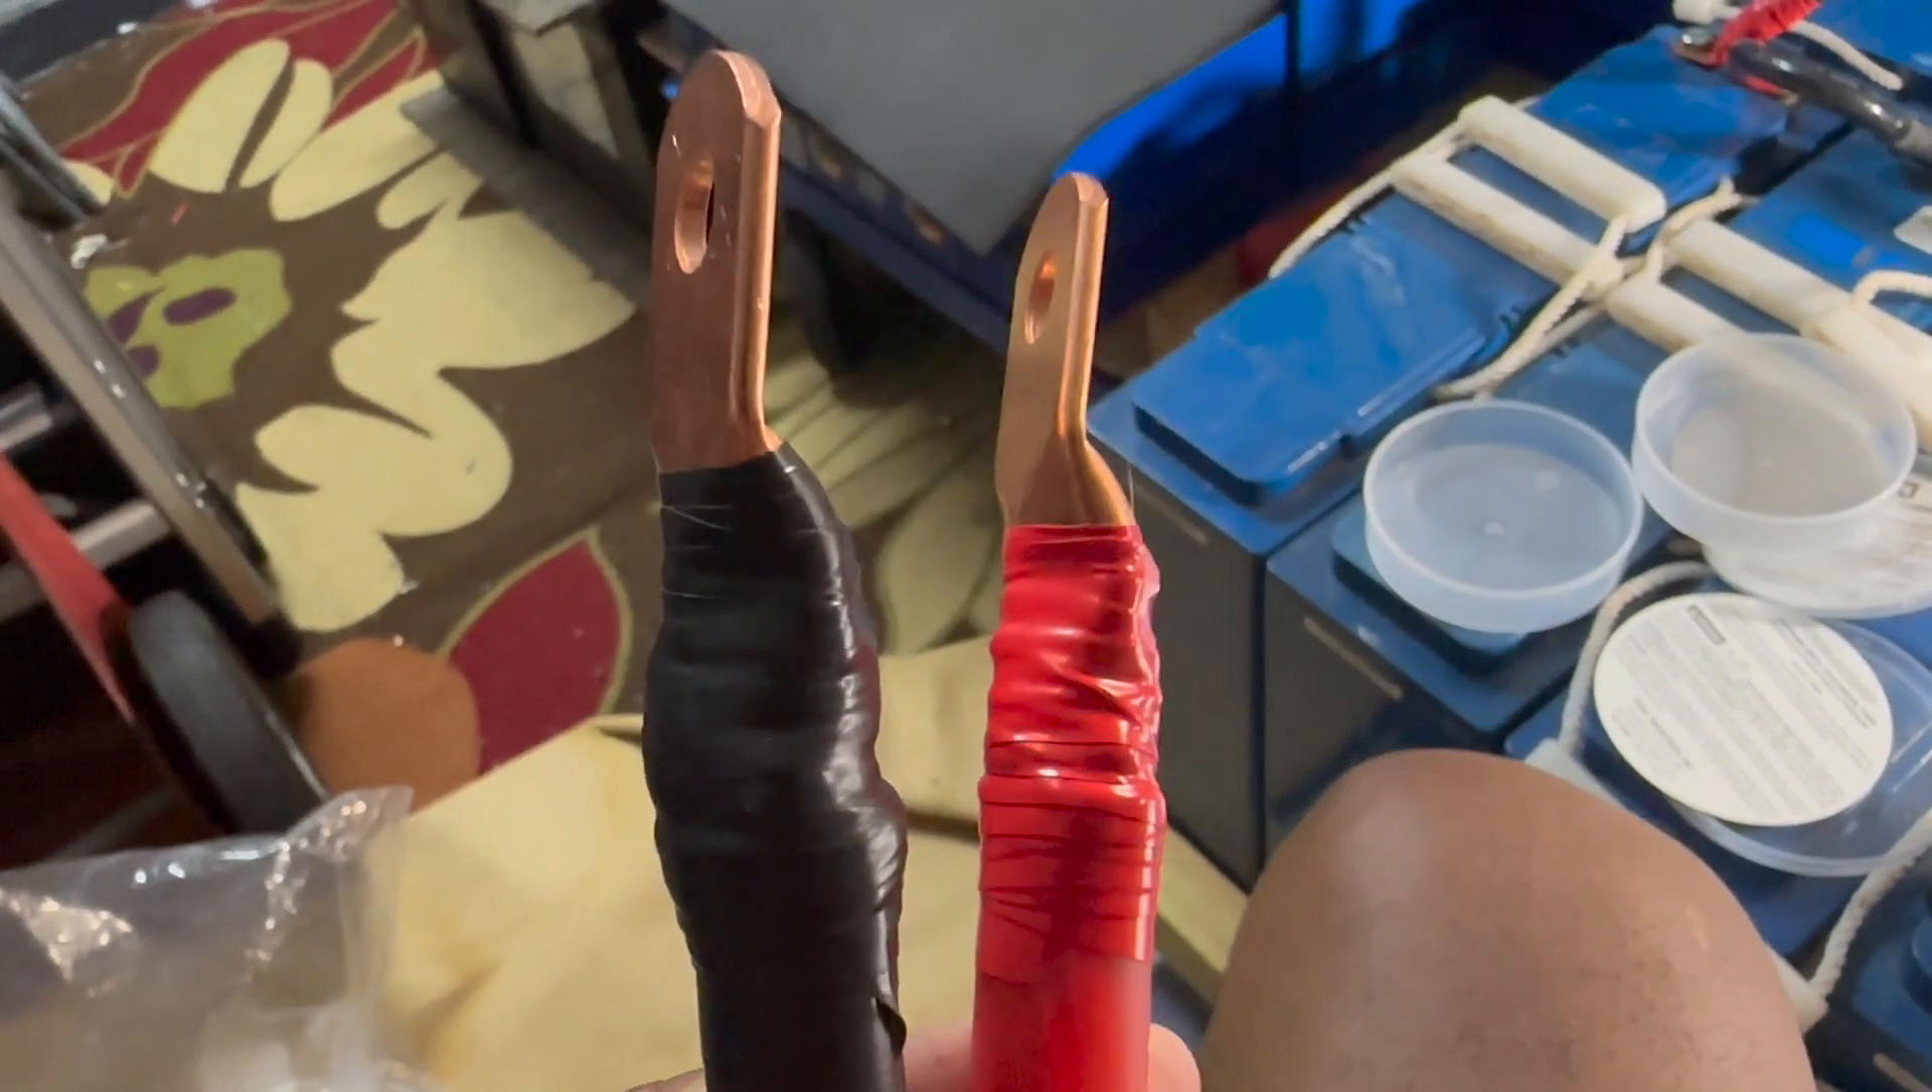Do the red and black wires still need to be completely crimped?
No.